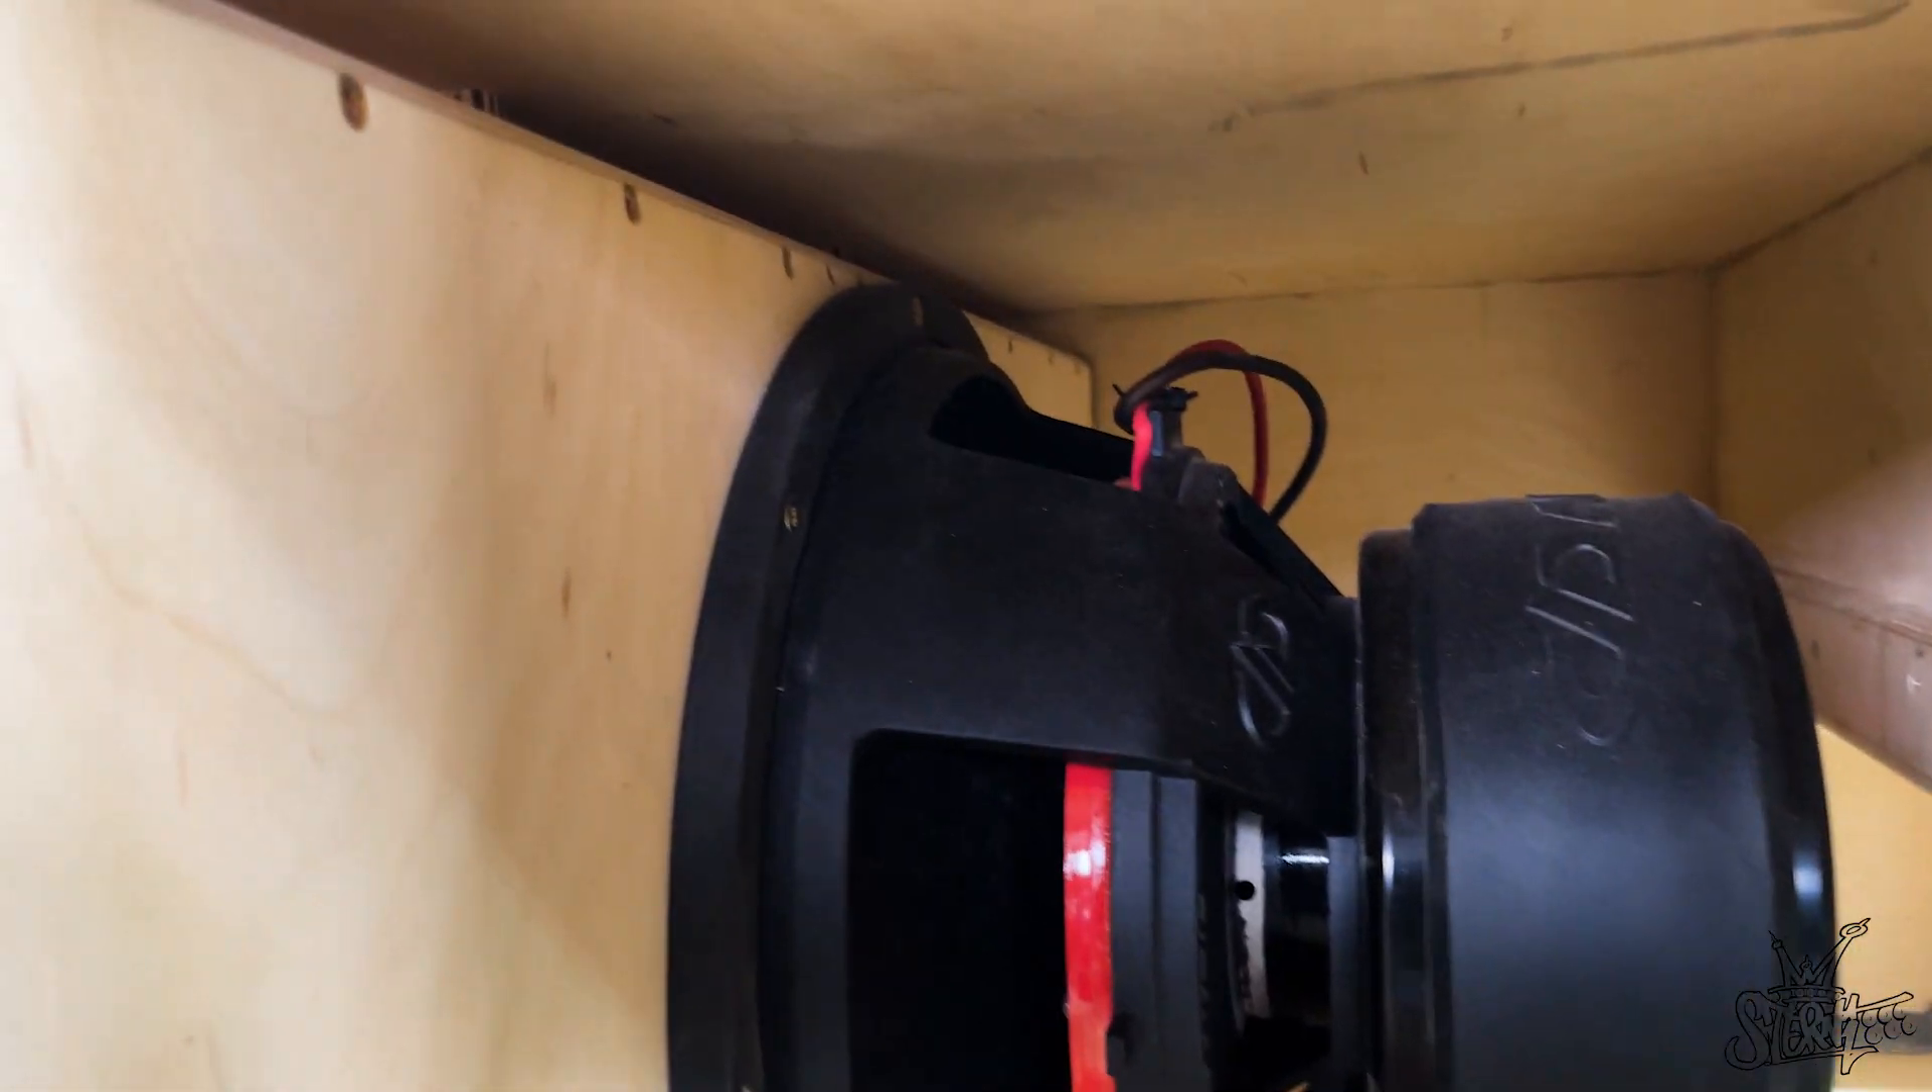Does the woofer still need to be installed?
No.